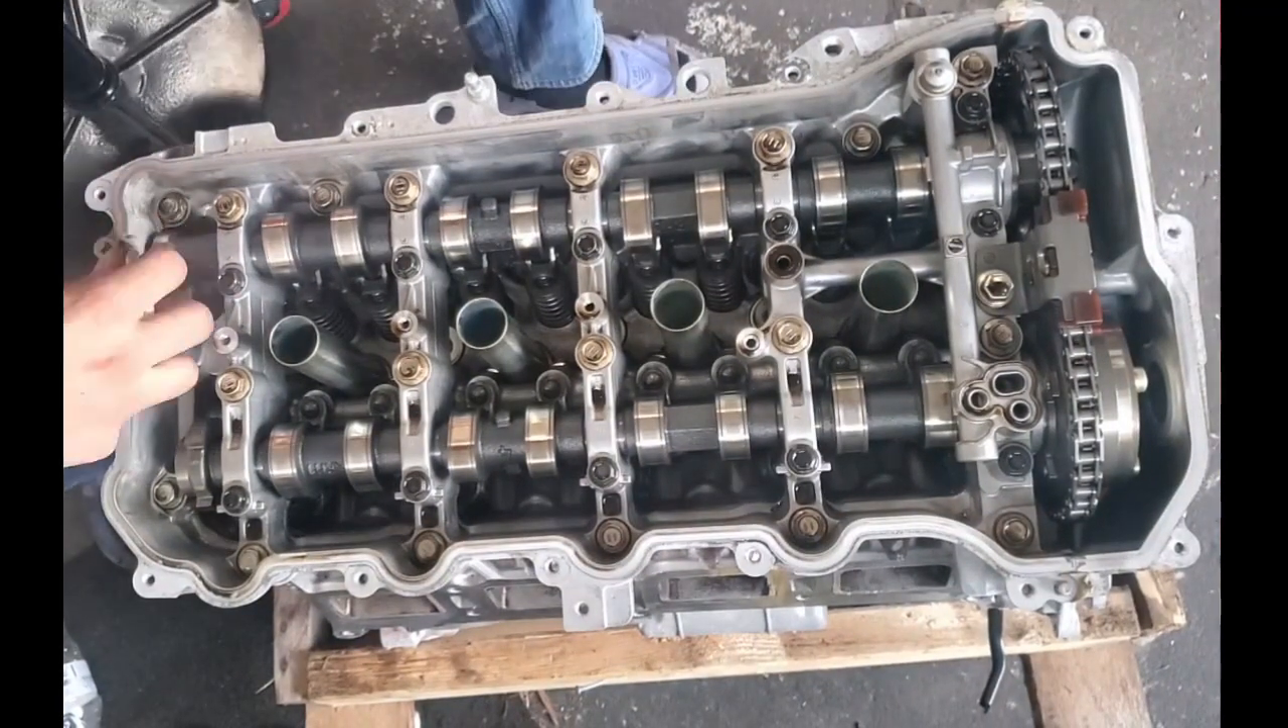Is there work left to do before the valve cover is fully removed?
No.